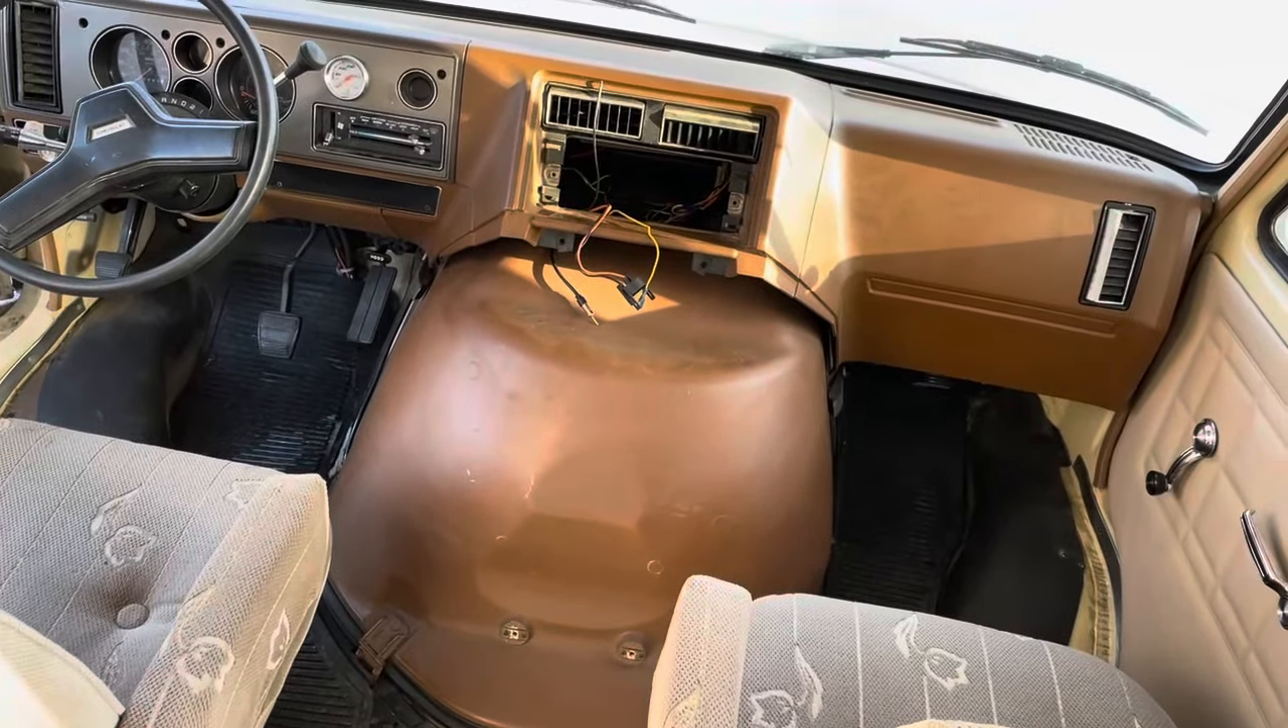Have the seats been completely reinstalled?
Yes.